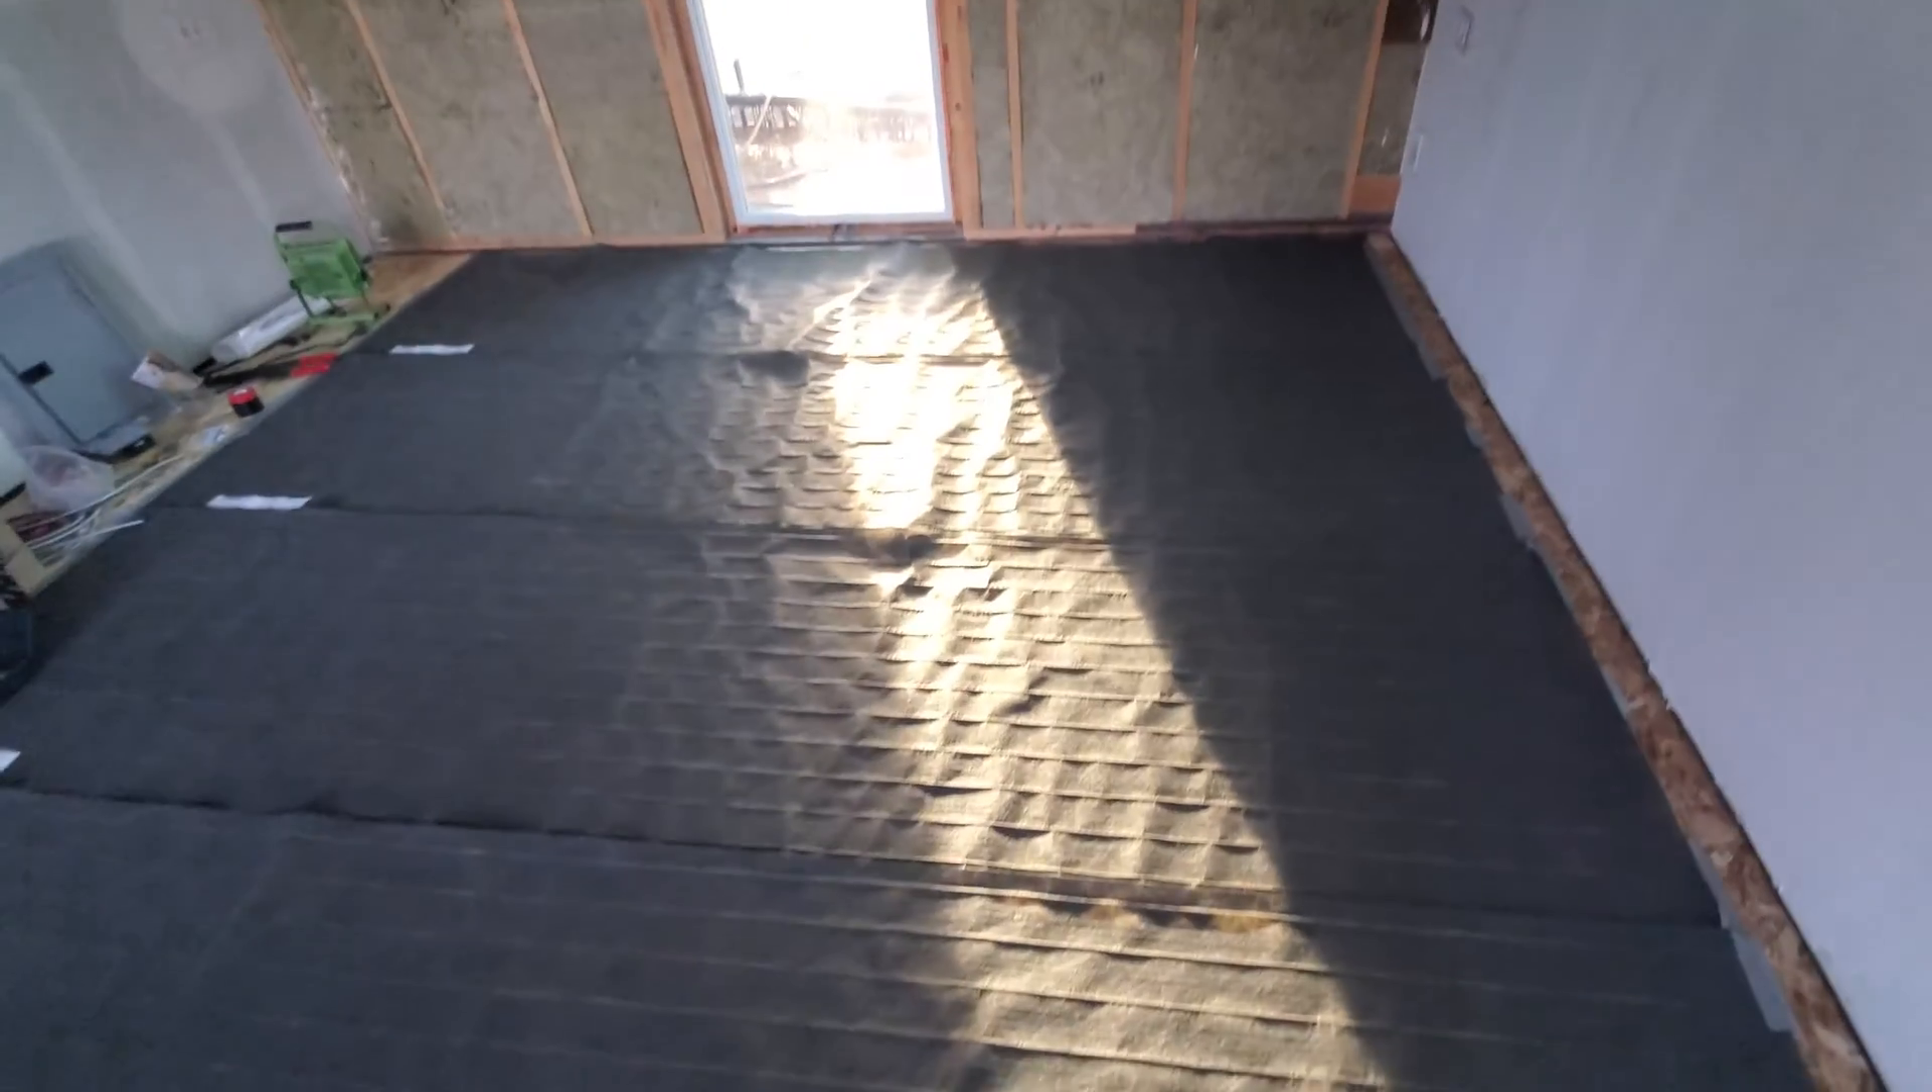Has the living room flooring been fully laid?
No.